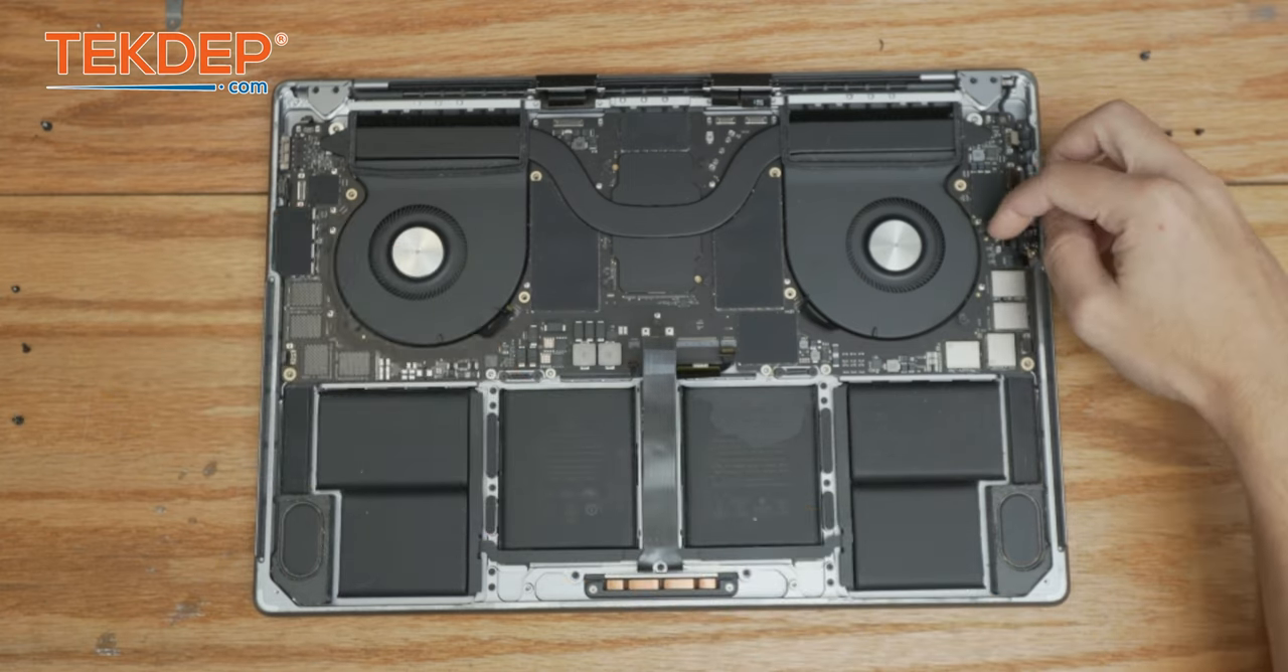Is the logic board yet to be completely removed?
Yes.